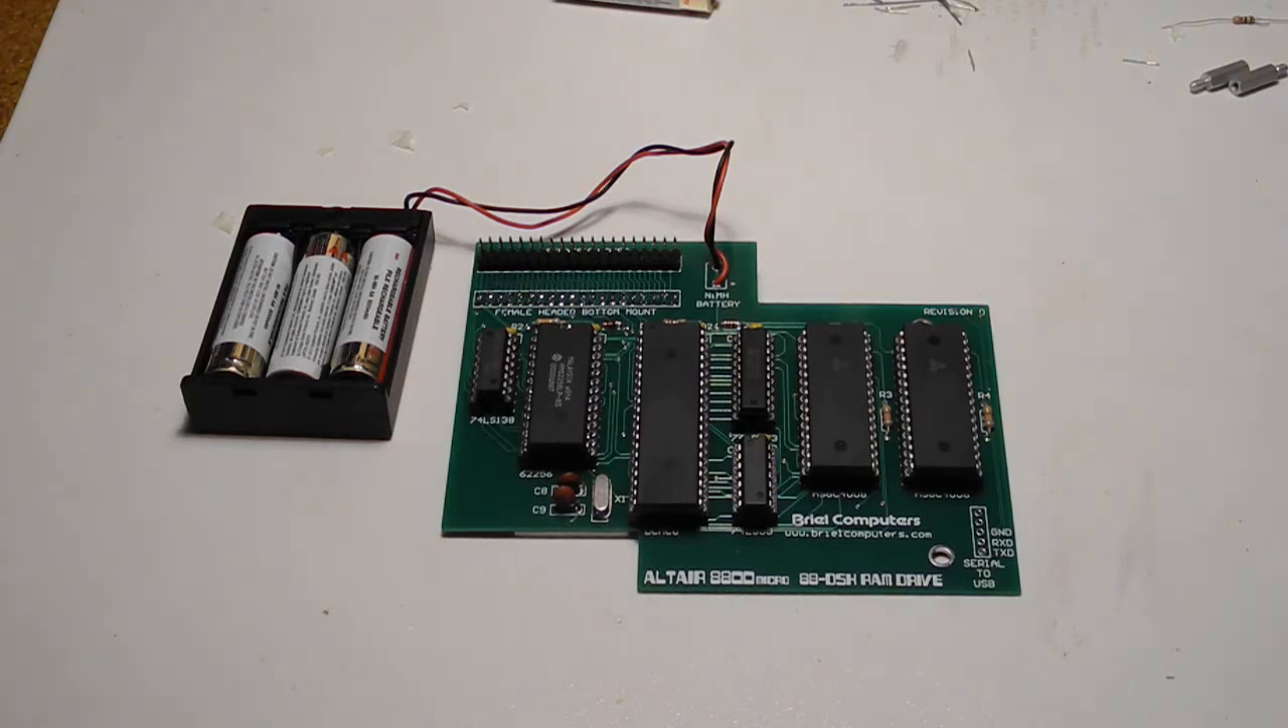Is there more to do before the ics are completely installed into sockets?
No.